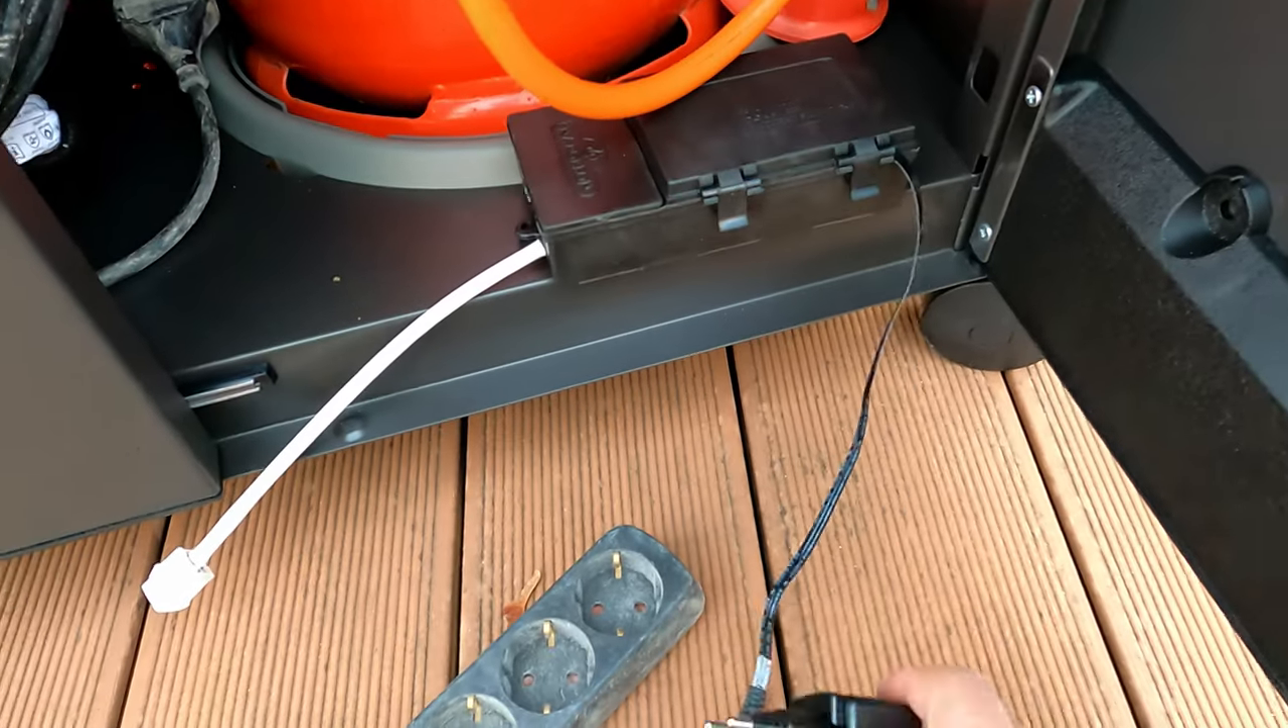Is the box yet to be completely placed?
No.